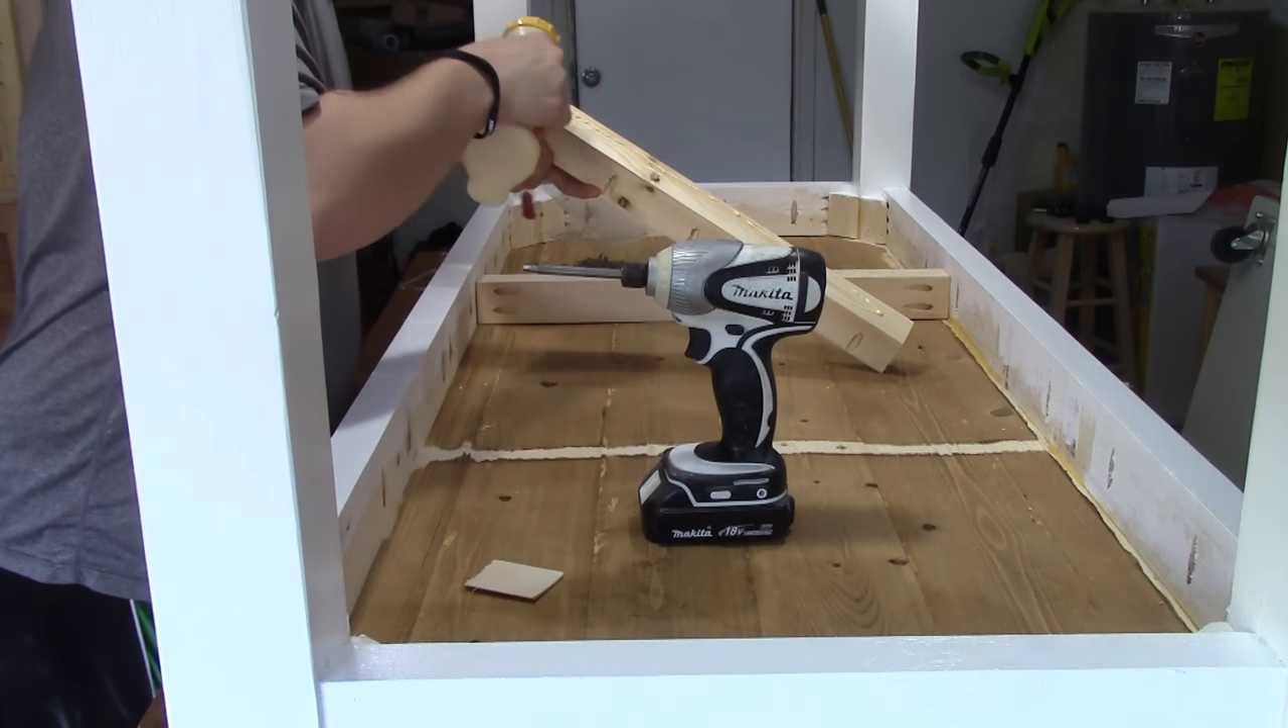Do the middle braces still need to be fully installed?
Yes.